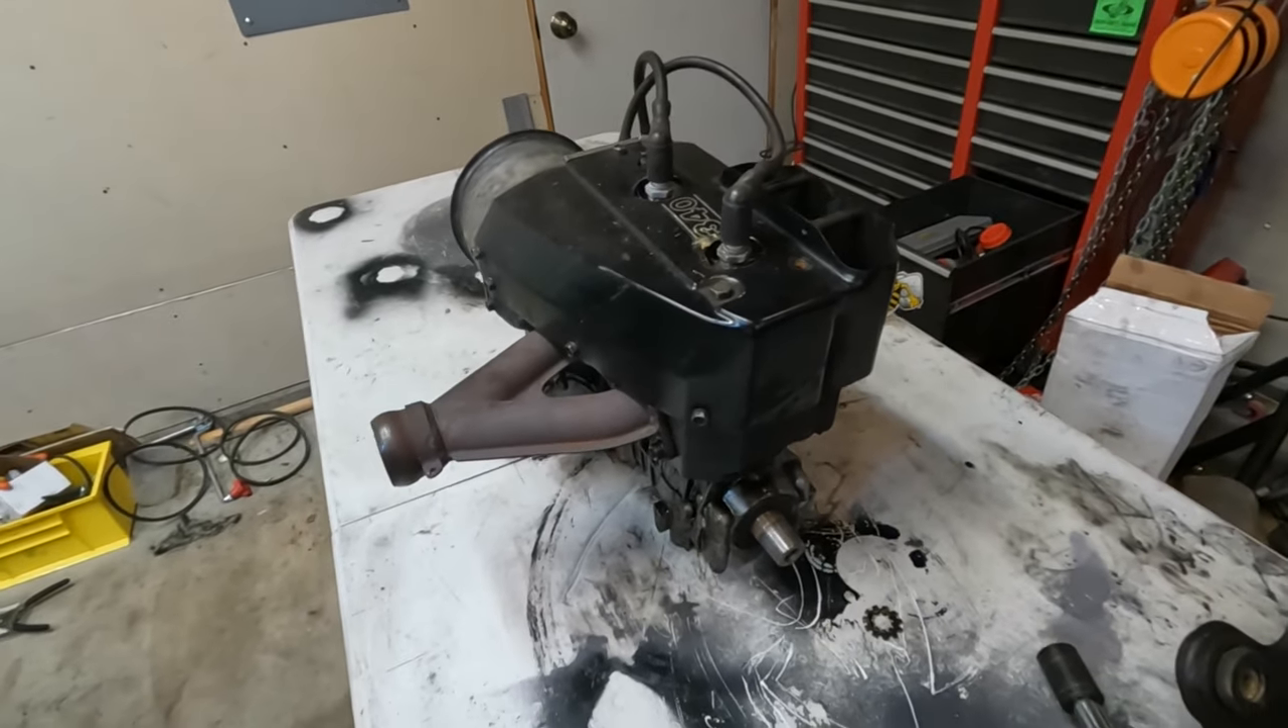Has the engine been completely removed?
Yes.